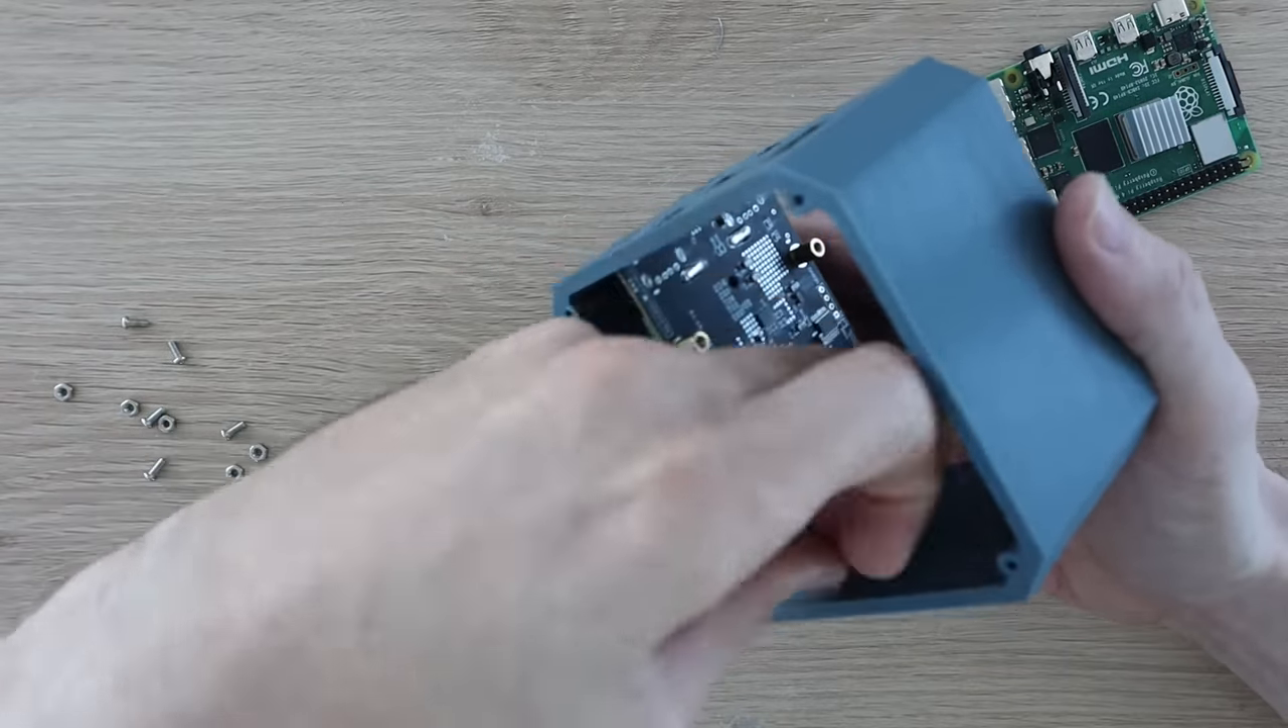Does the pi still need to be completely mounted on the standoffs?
Yes.